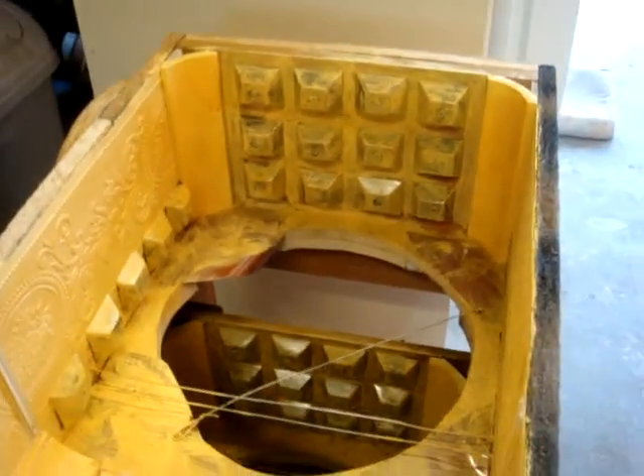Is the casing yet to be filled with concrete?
Yes.